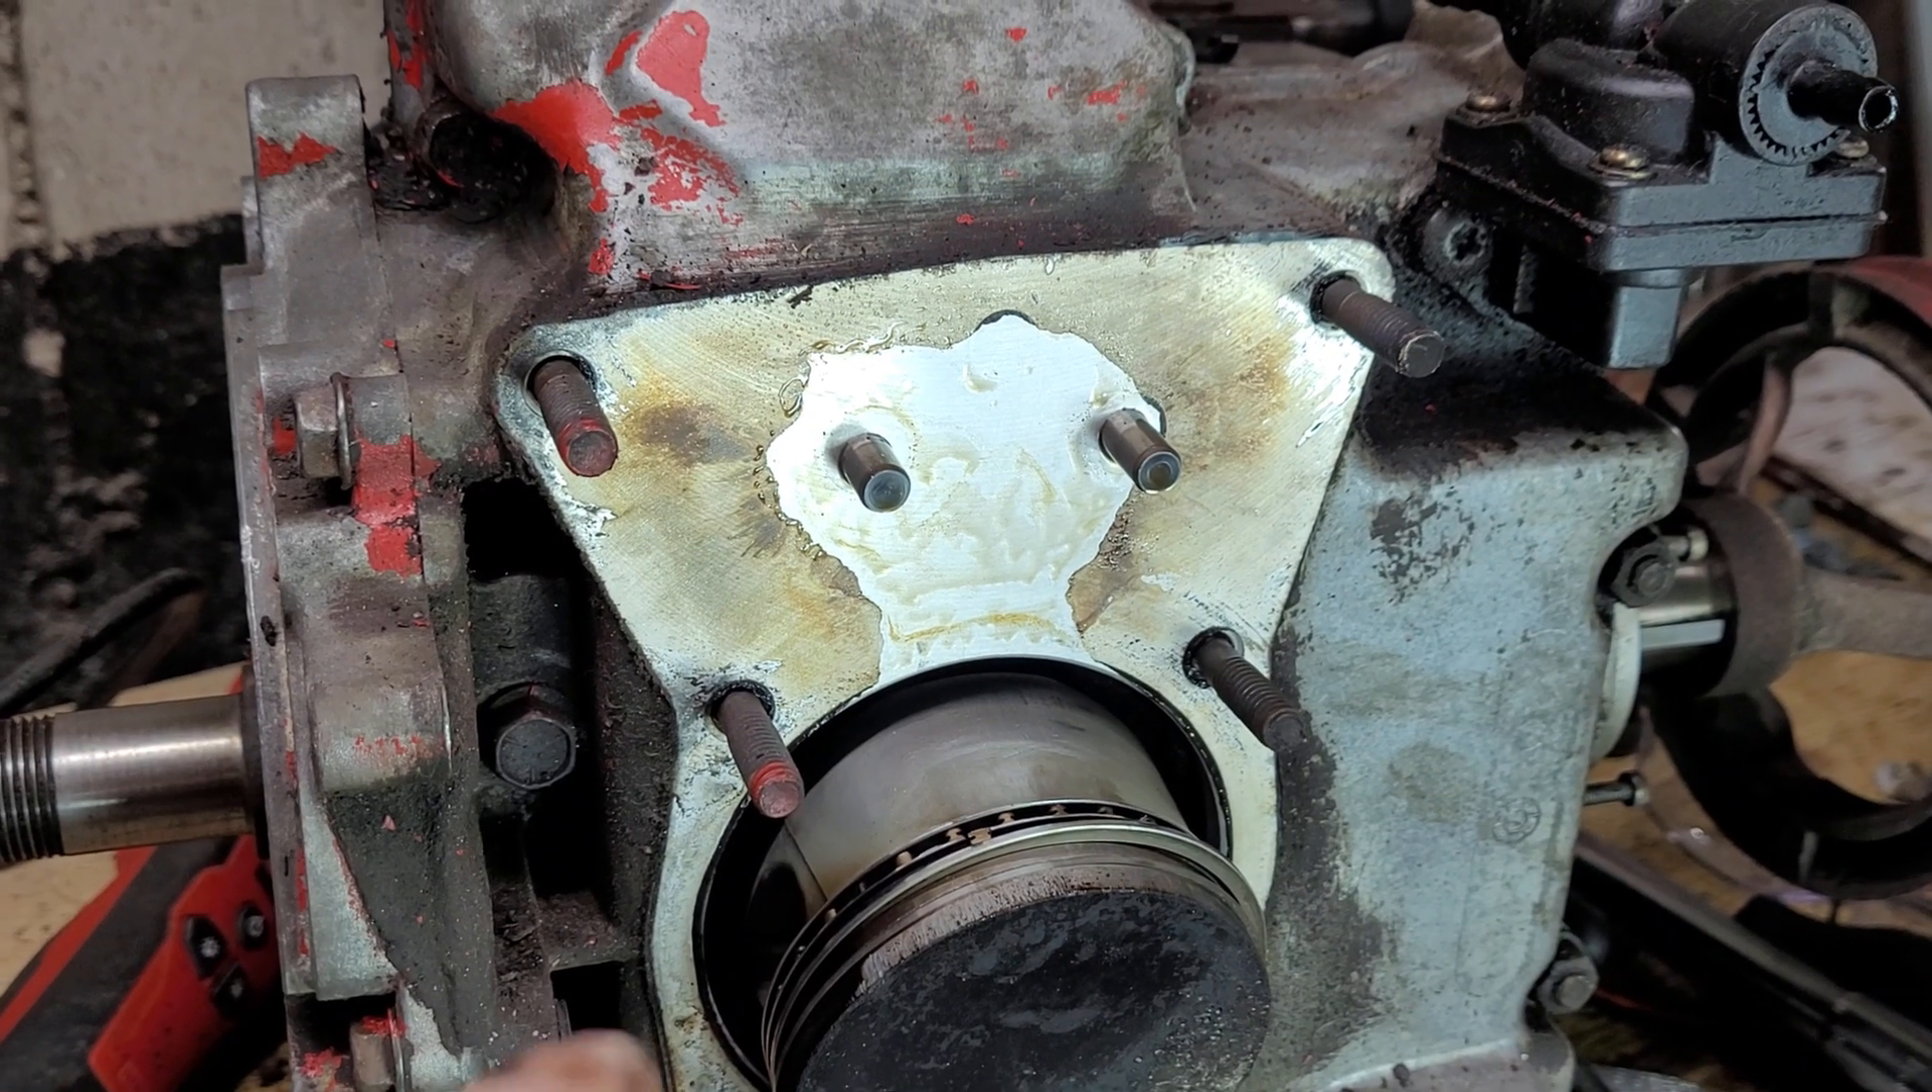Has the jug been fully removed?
Yes.